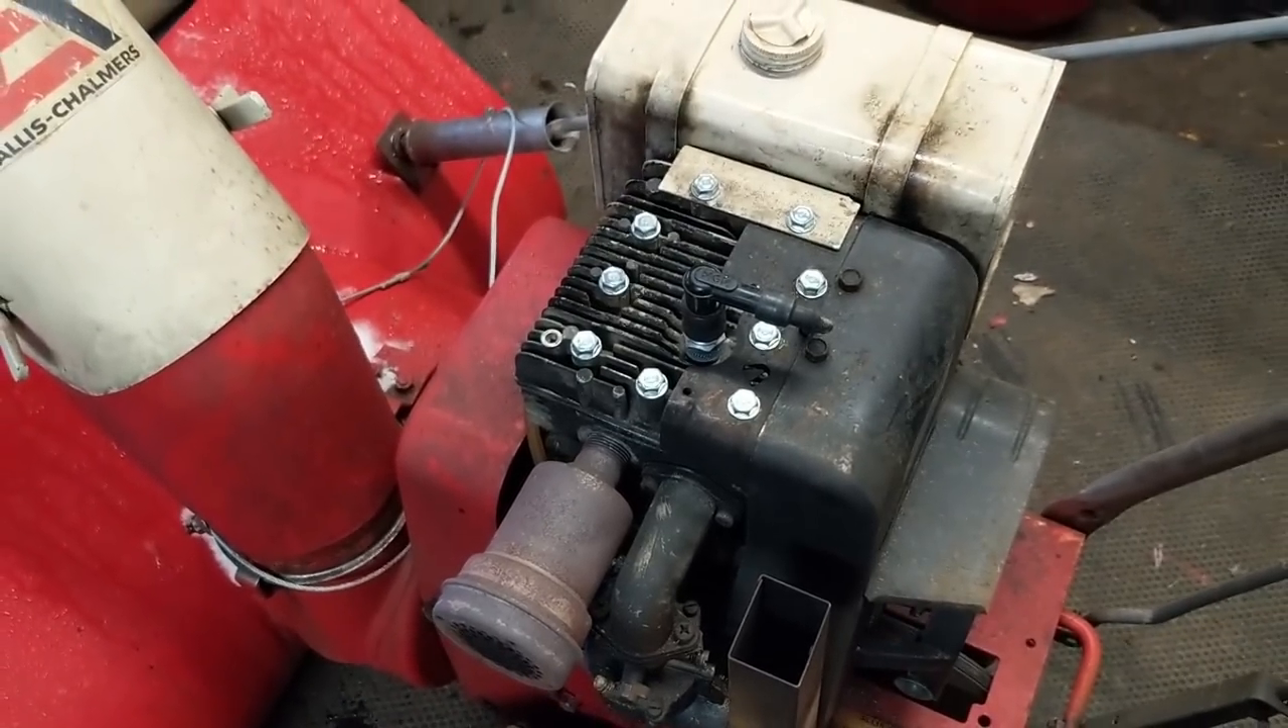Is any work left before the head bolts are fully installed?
No.